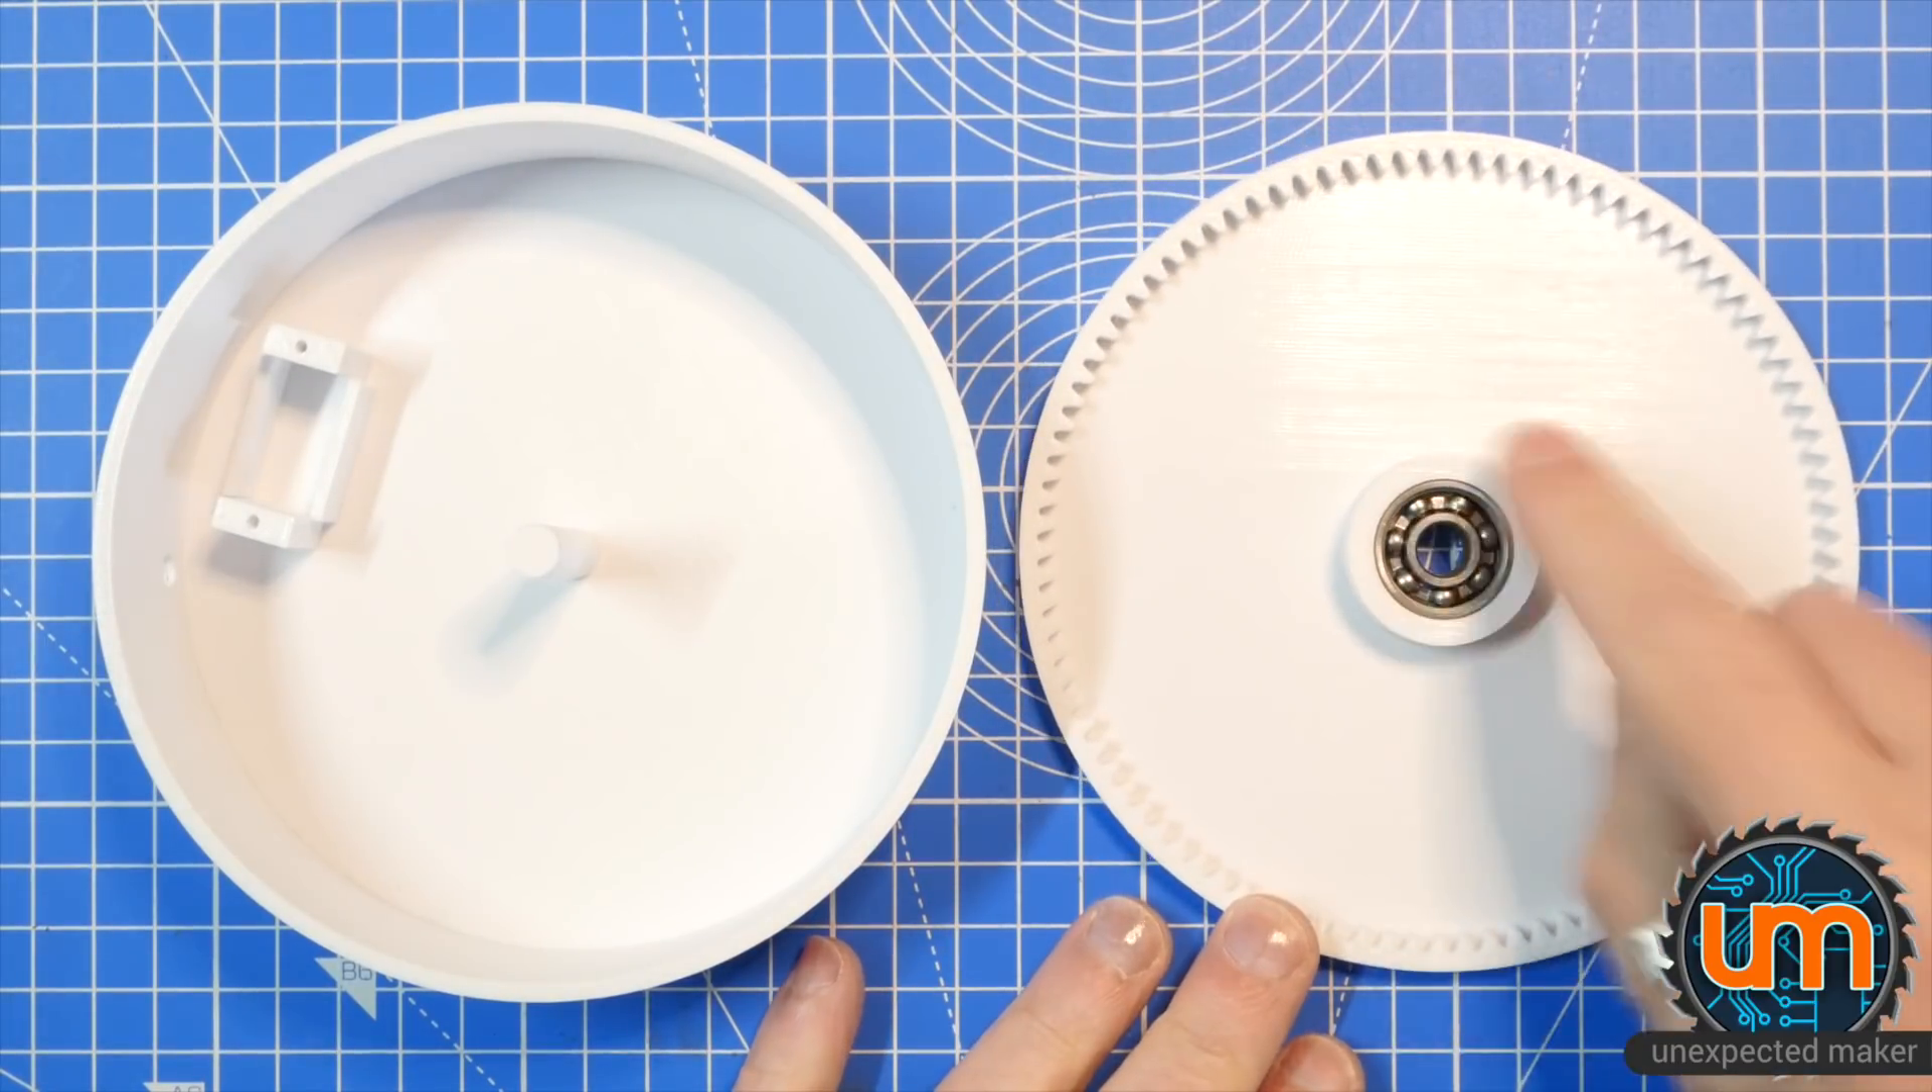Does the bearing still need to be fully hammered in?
No.